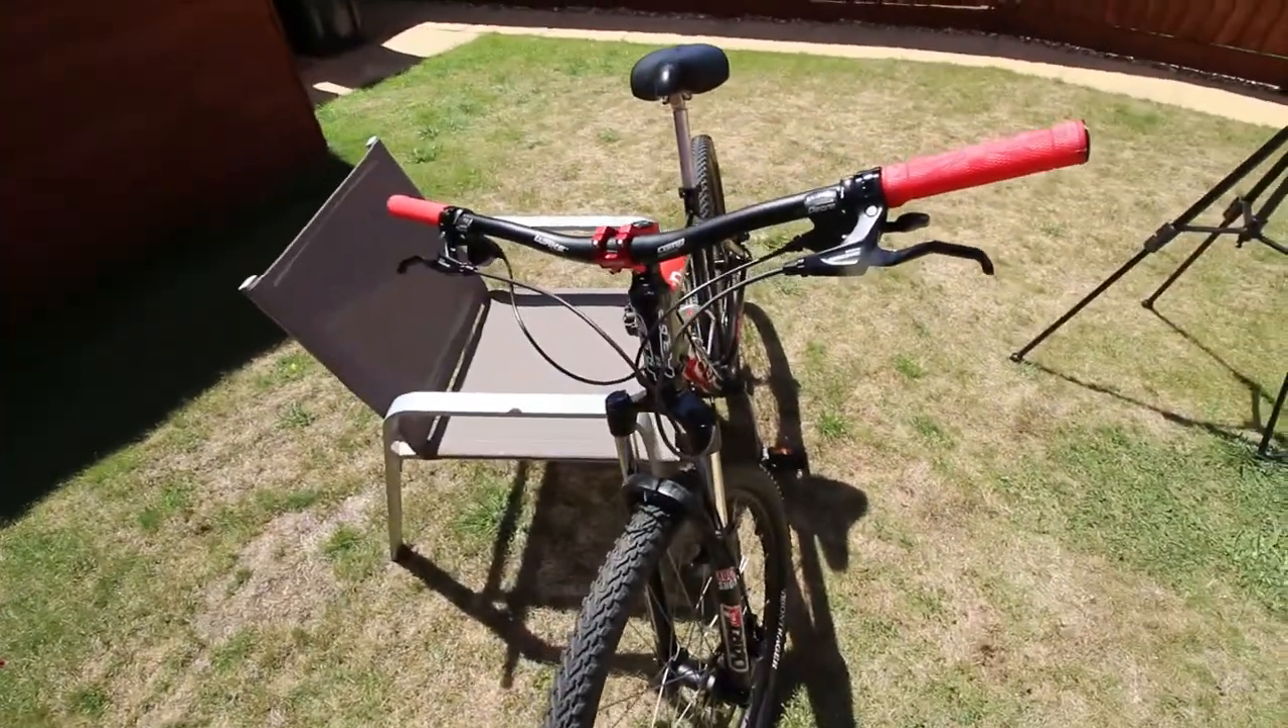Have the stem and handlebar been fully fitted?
Yes.